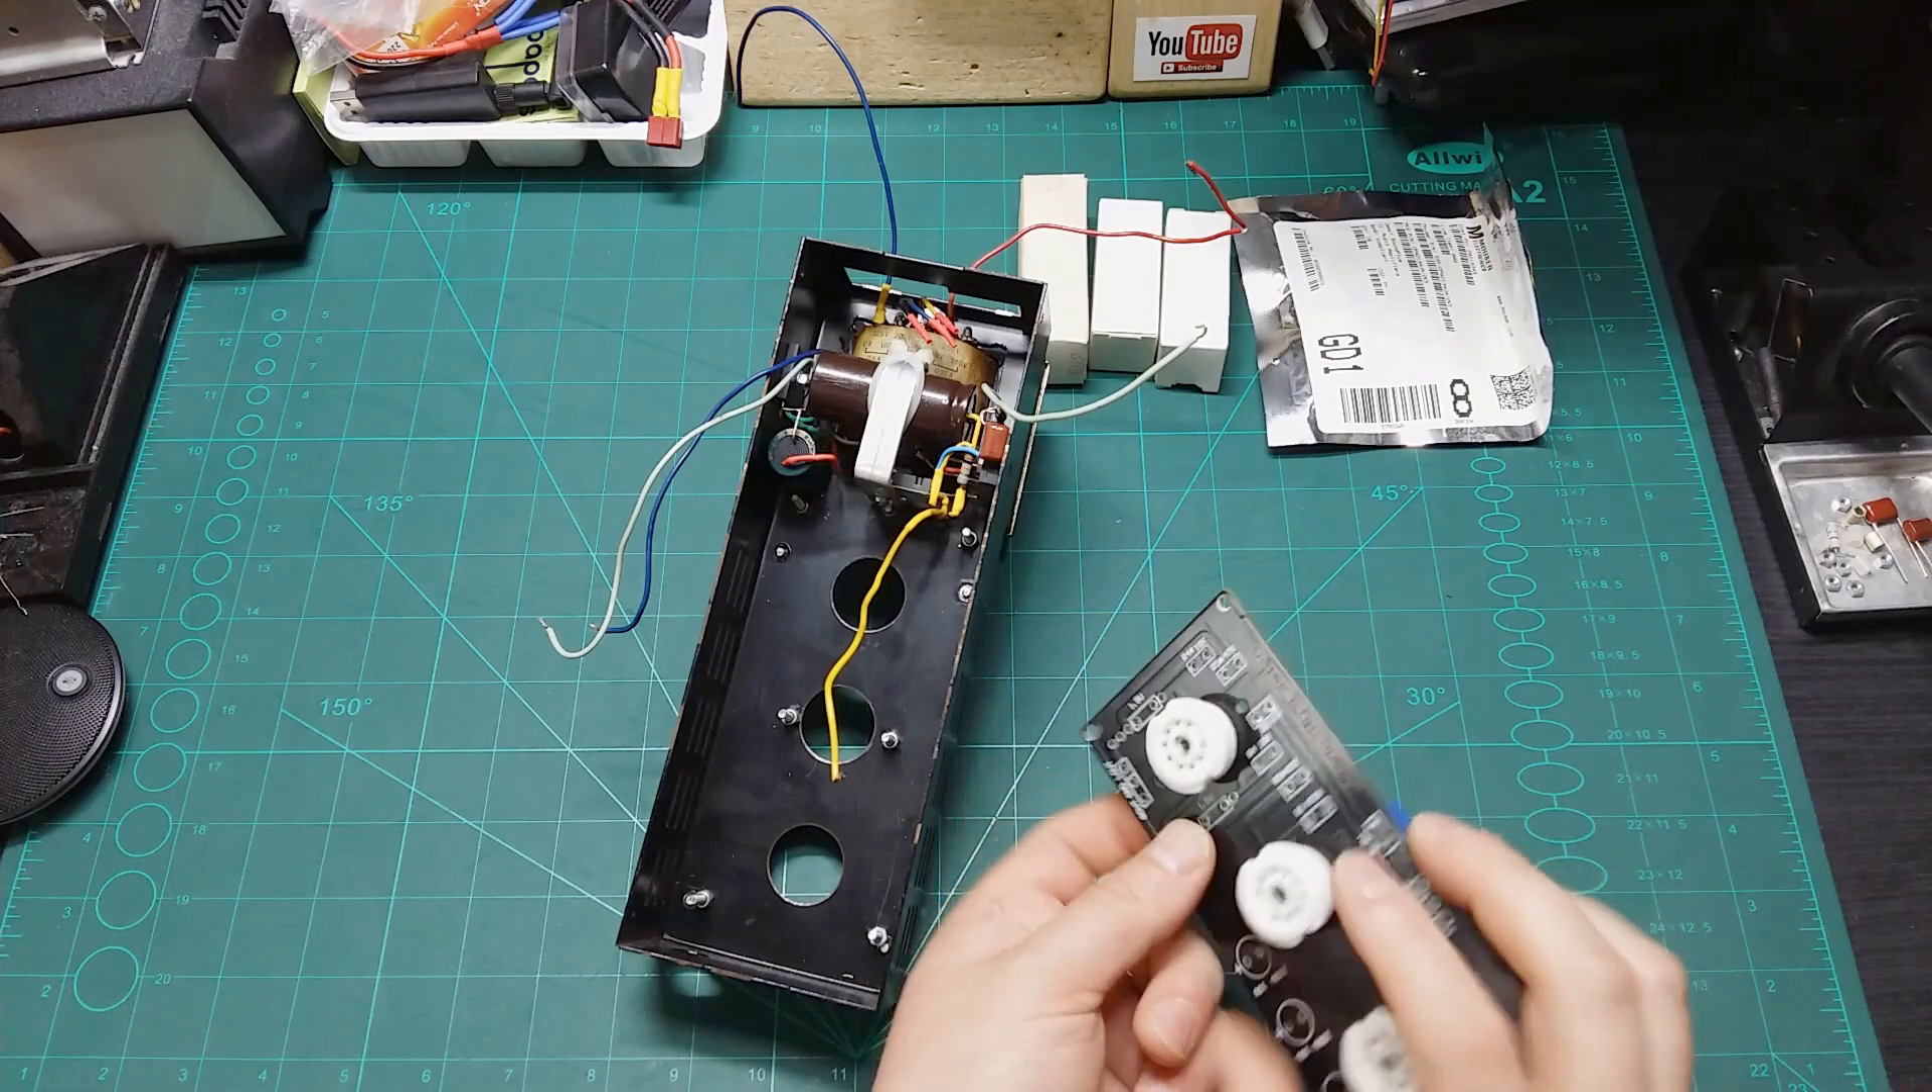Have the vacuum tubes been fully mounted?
No.